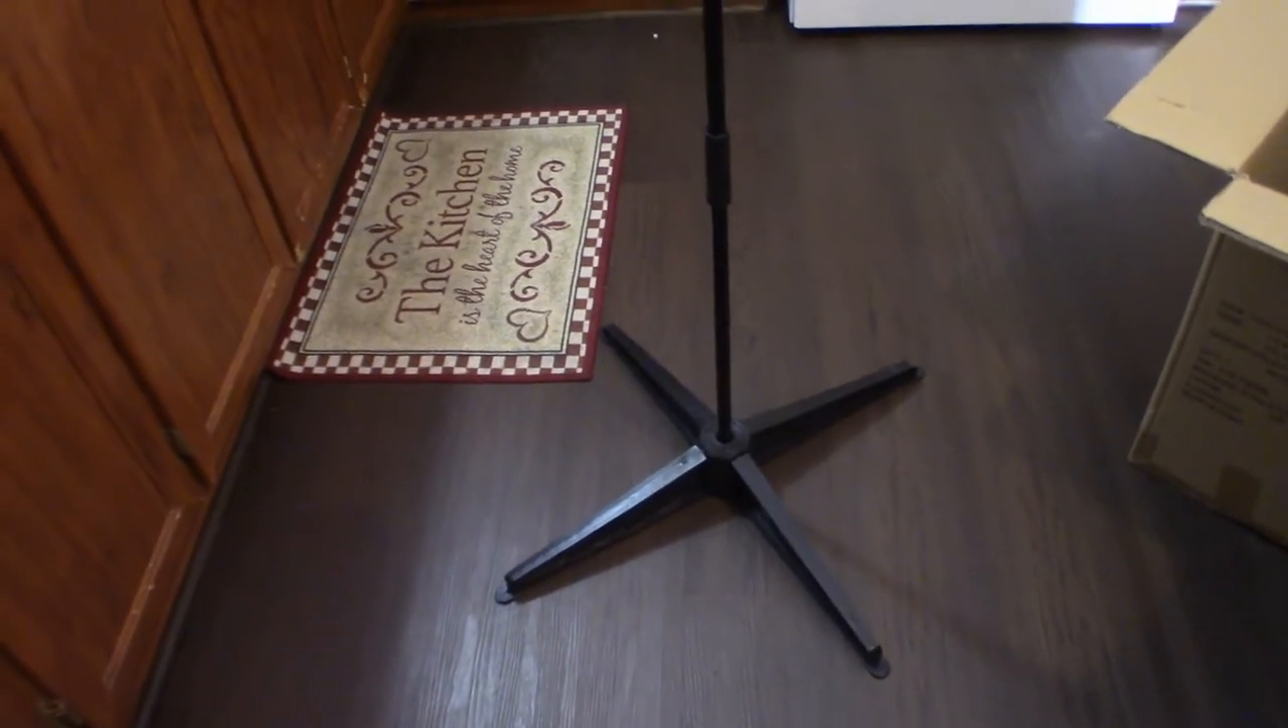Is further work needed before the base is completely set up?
No.